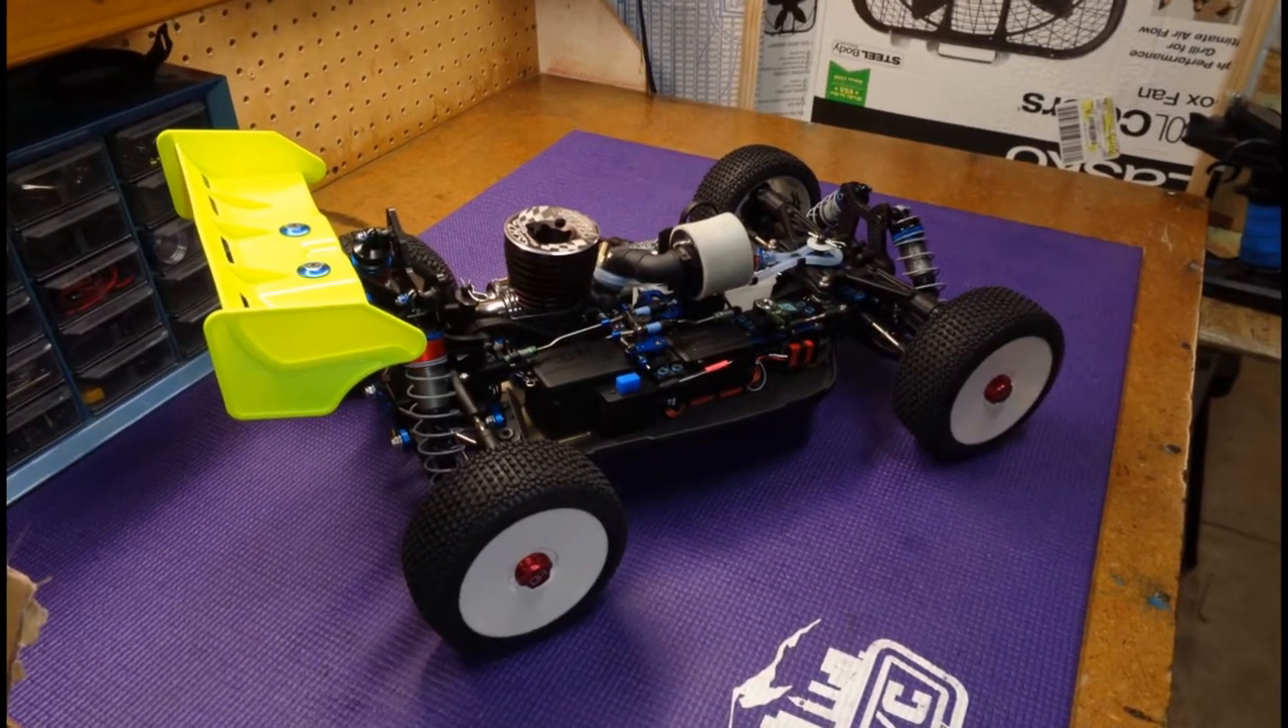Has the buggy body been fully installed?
No.